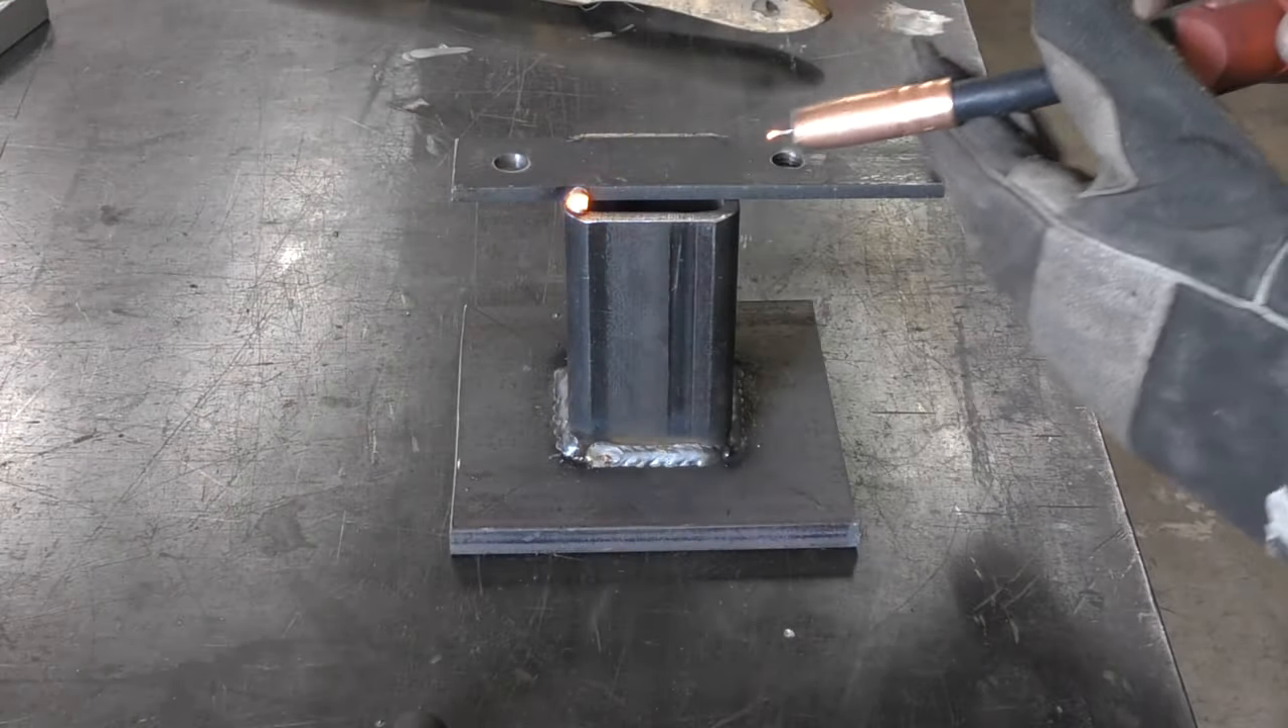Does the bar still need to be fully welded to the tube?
Yes.